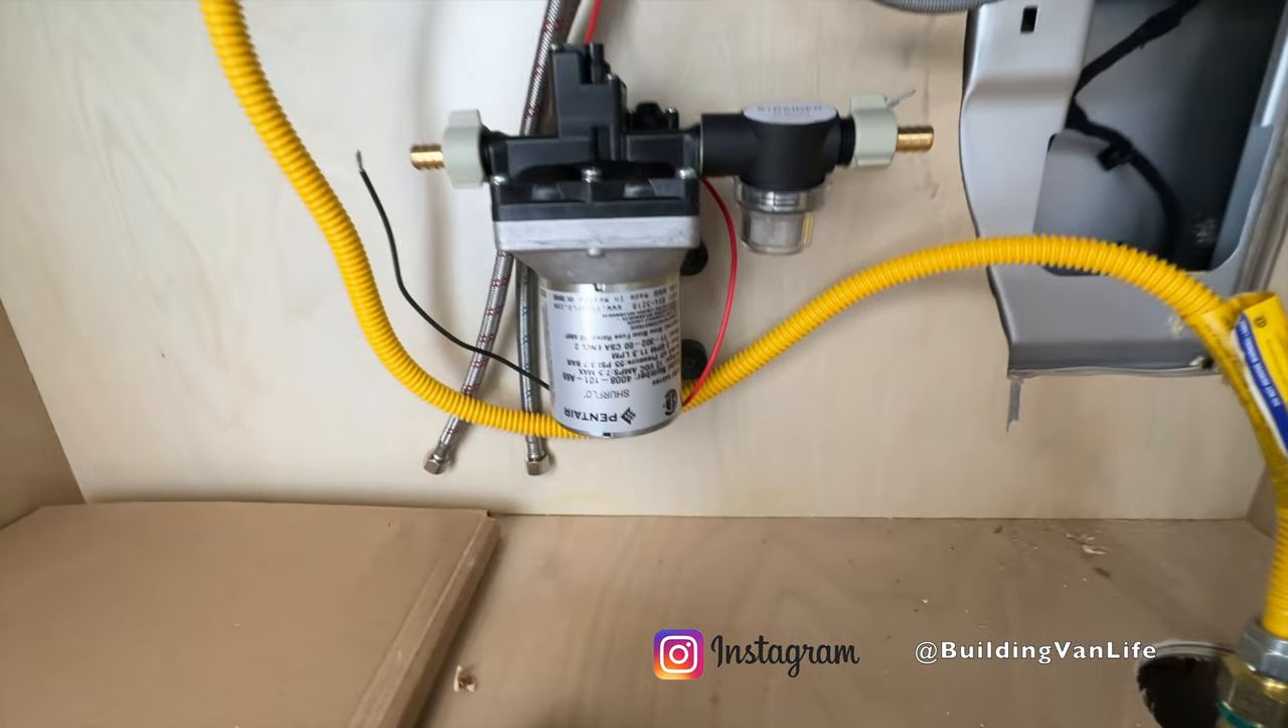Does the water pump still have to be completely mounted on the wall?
No.